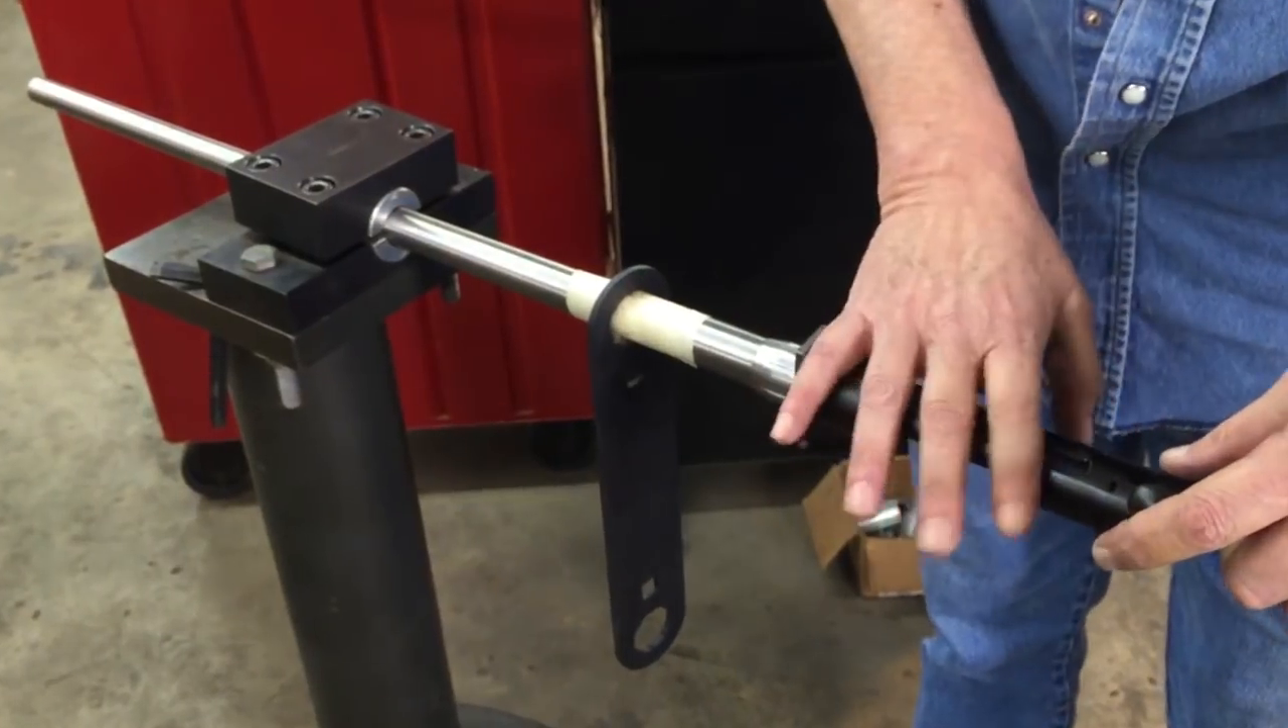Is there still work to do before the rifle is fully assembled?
Yes.